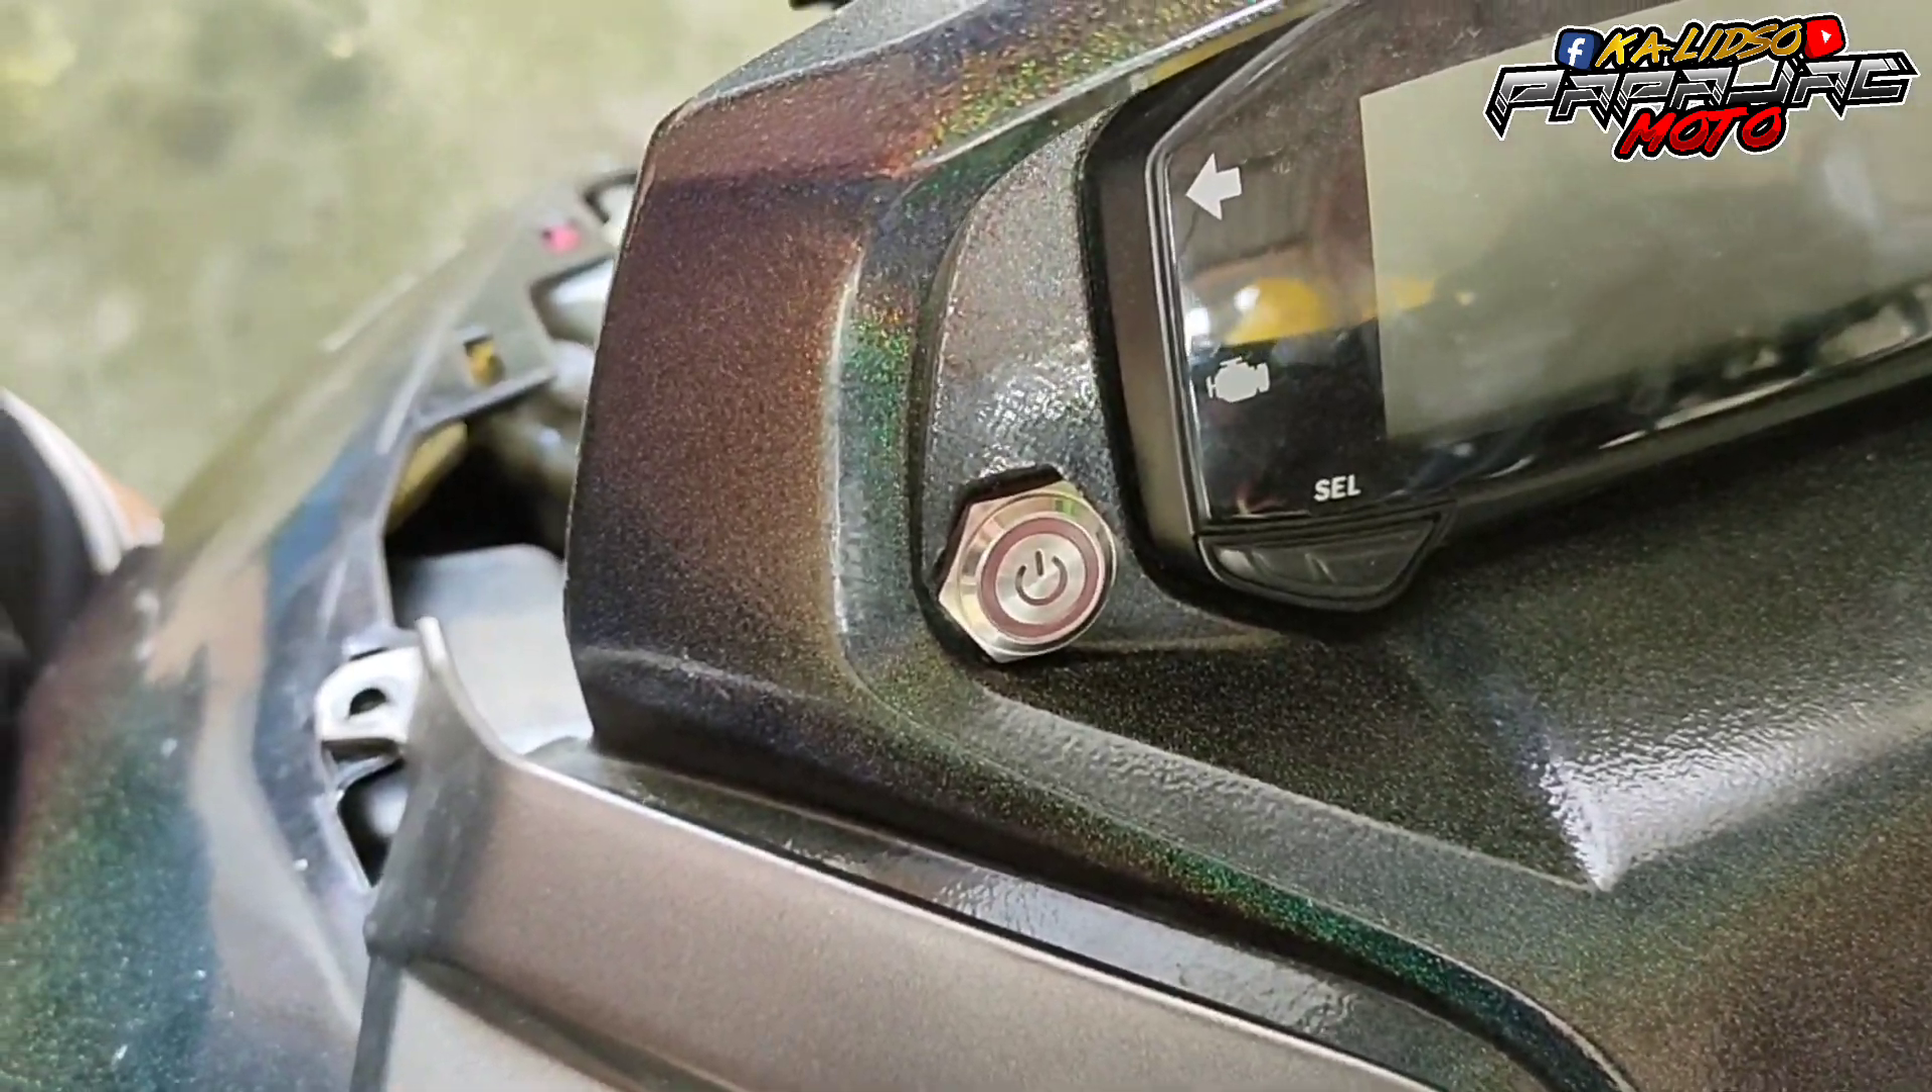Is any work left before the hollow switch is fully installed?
No.